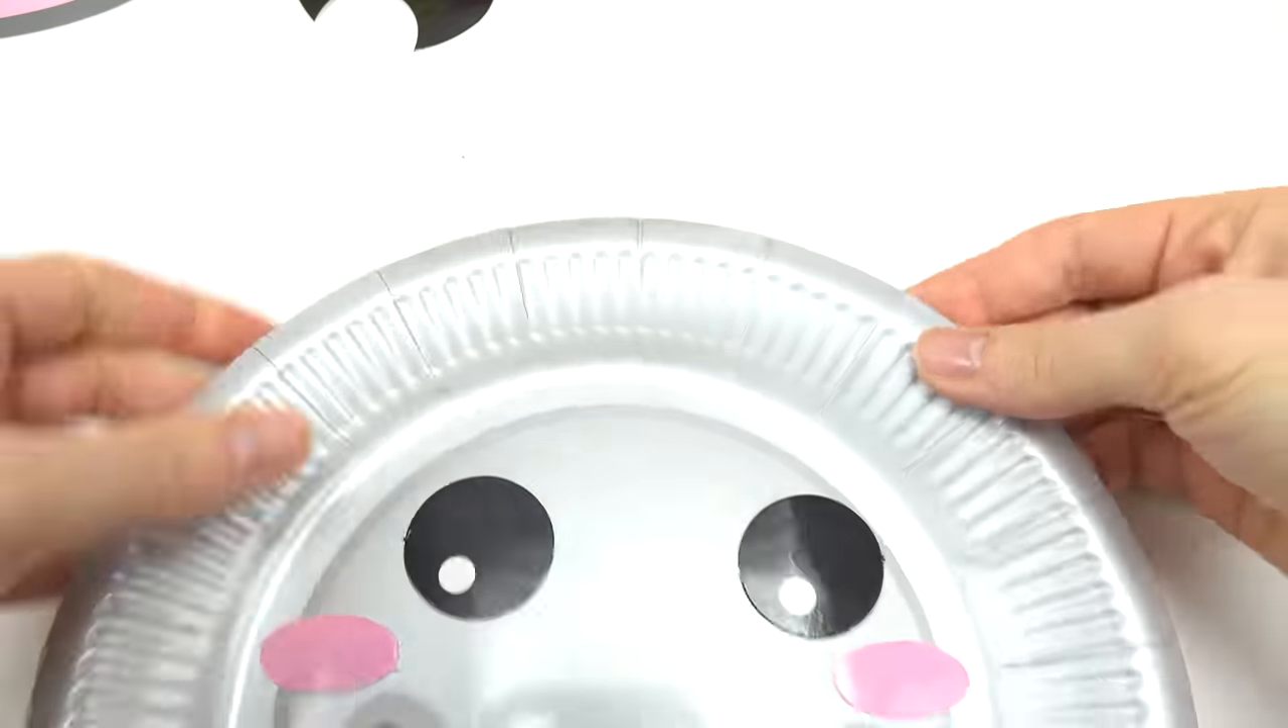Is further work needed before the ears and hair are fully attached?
Yes.